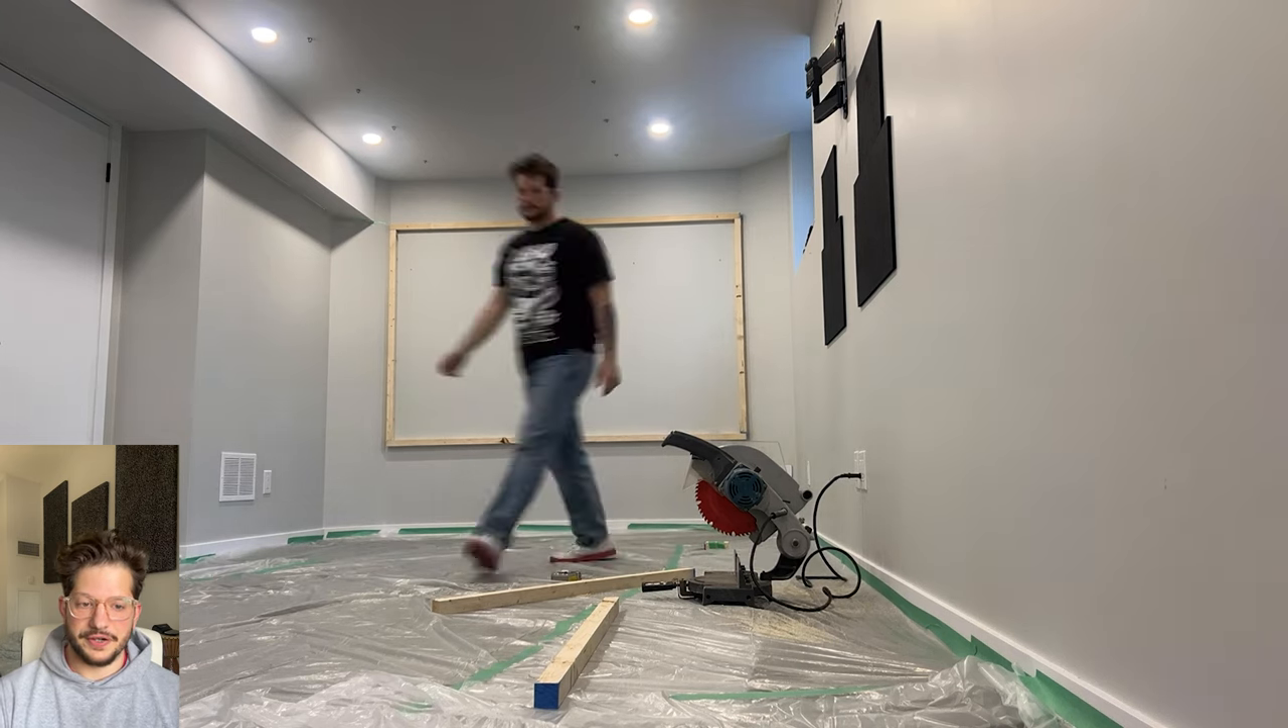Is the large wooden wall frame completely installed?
Yes.